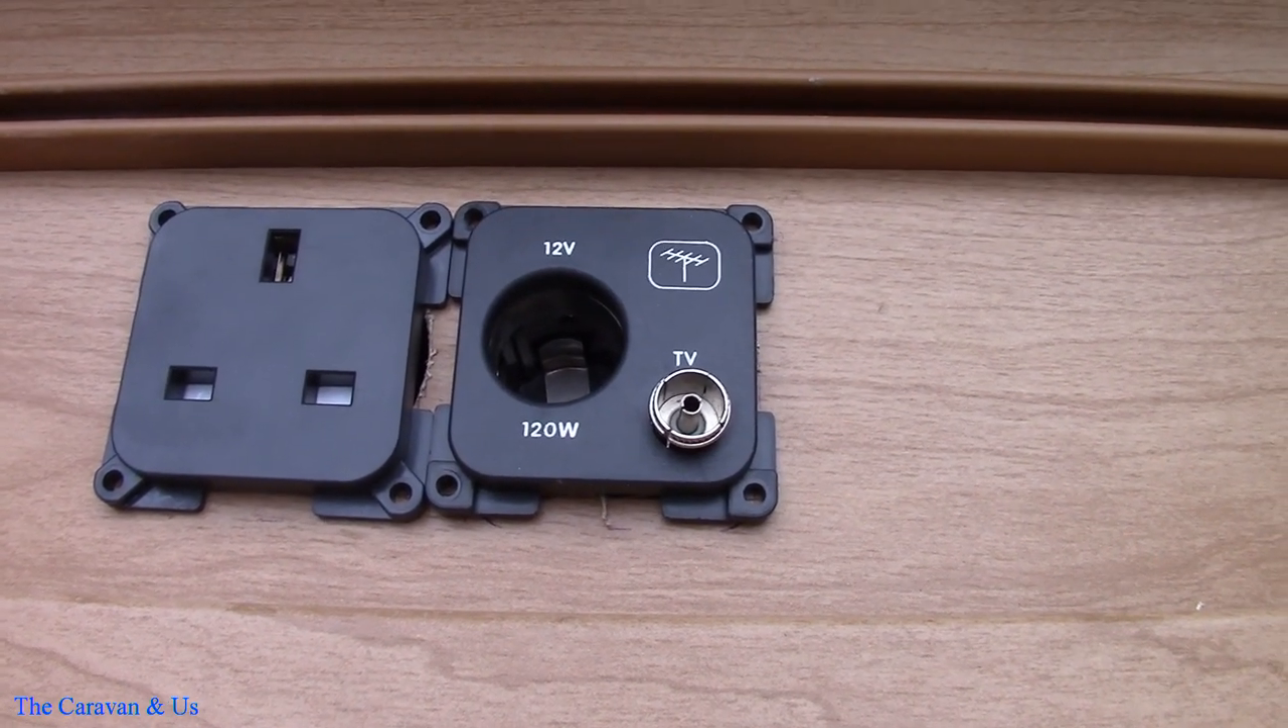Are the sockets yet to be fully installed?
Yes.